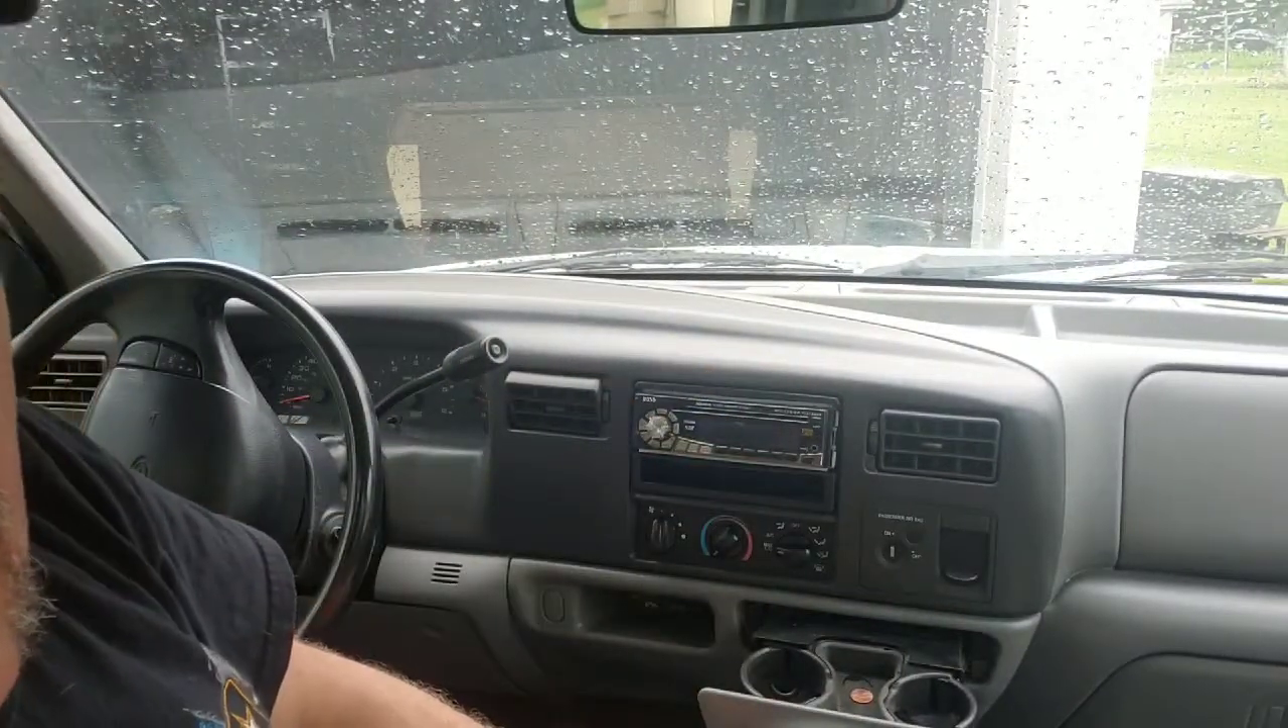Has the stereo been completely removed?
No.